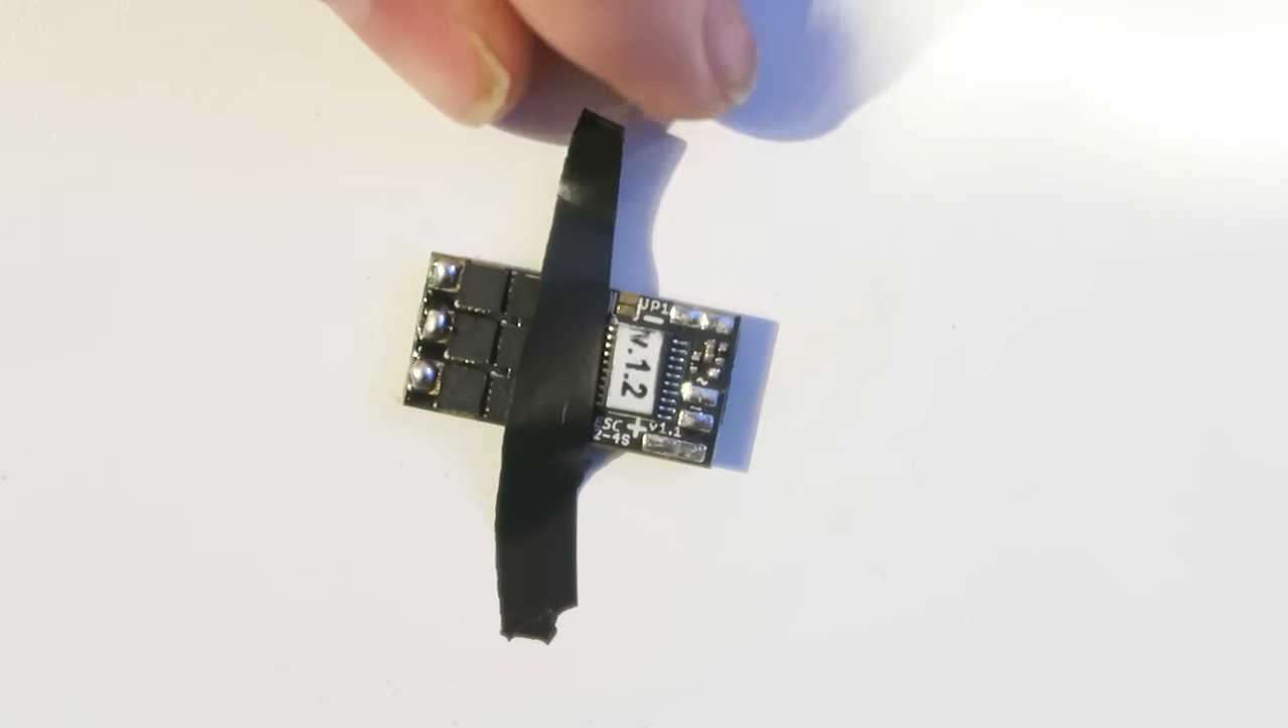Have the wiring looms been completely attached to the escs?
No.